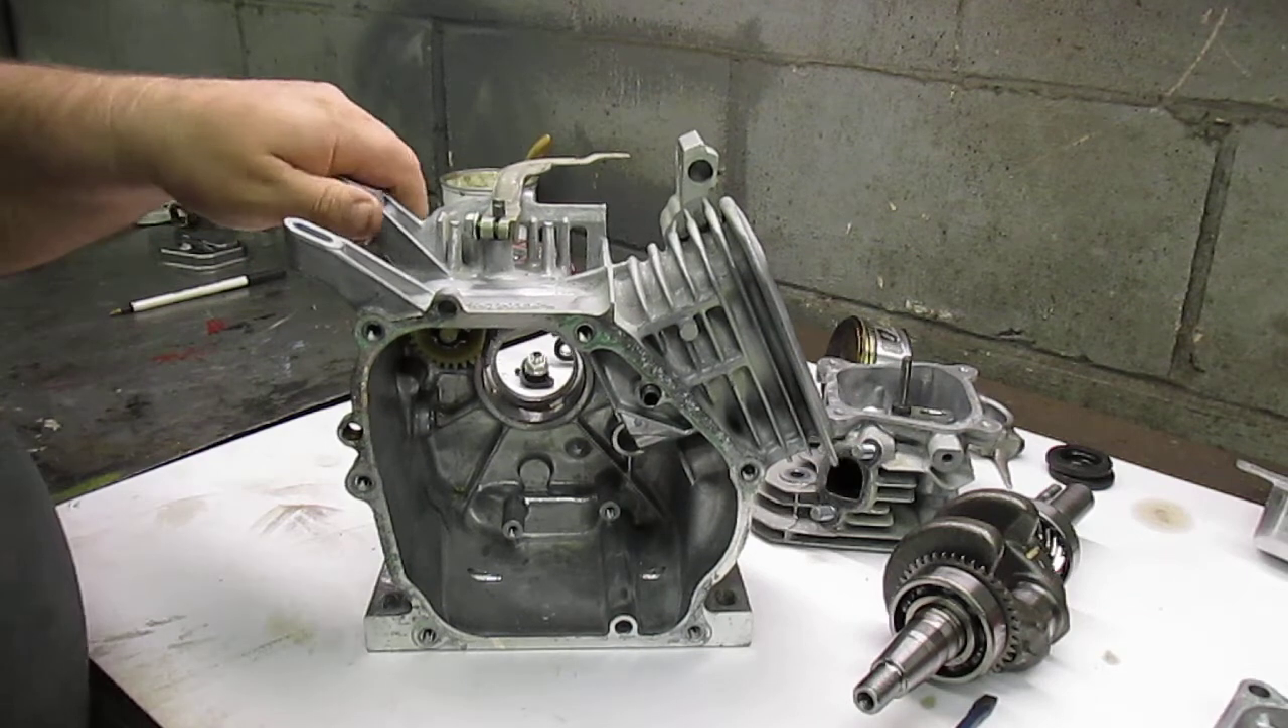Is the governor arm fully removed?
No.